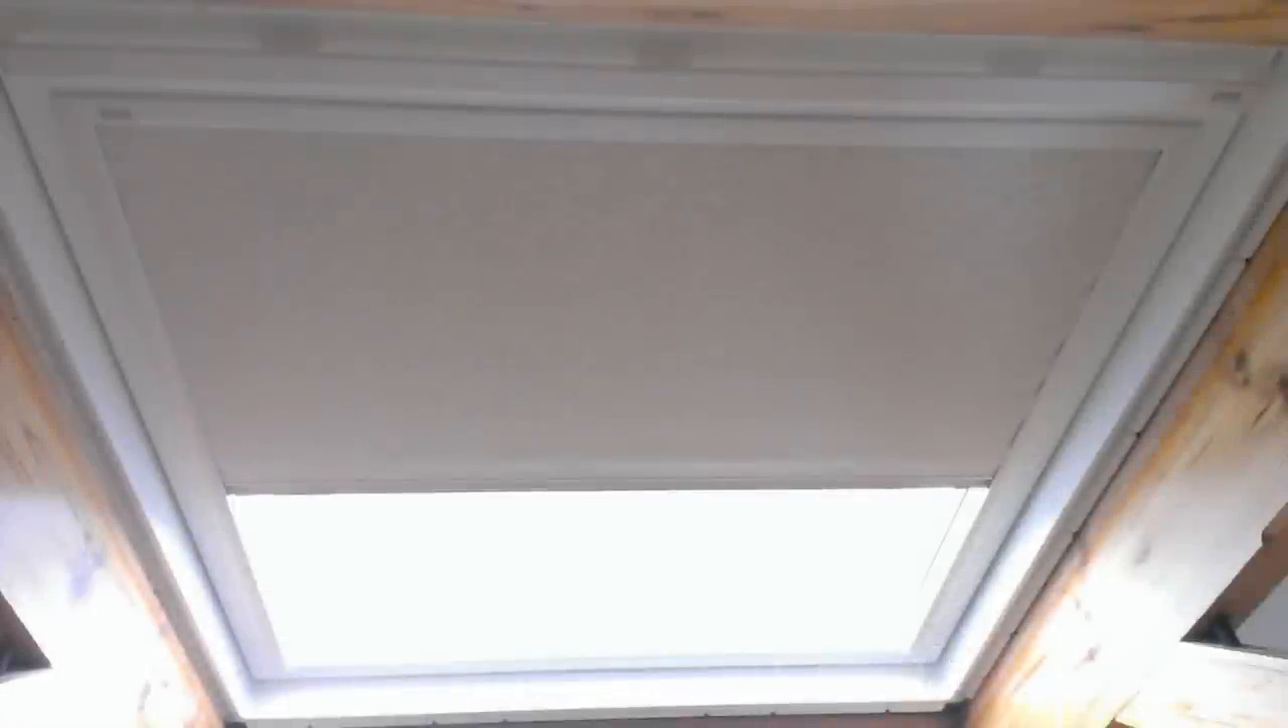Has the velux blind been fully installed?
Yes.